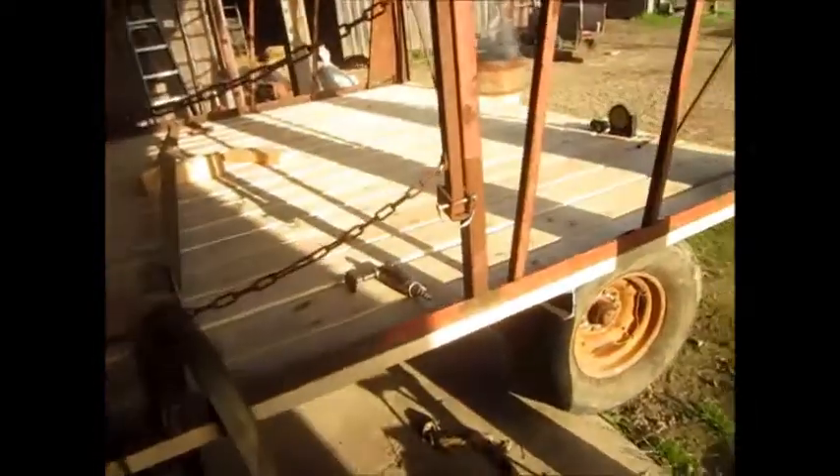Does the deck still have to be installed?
No.